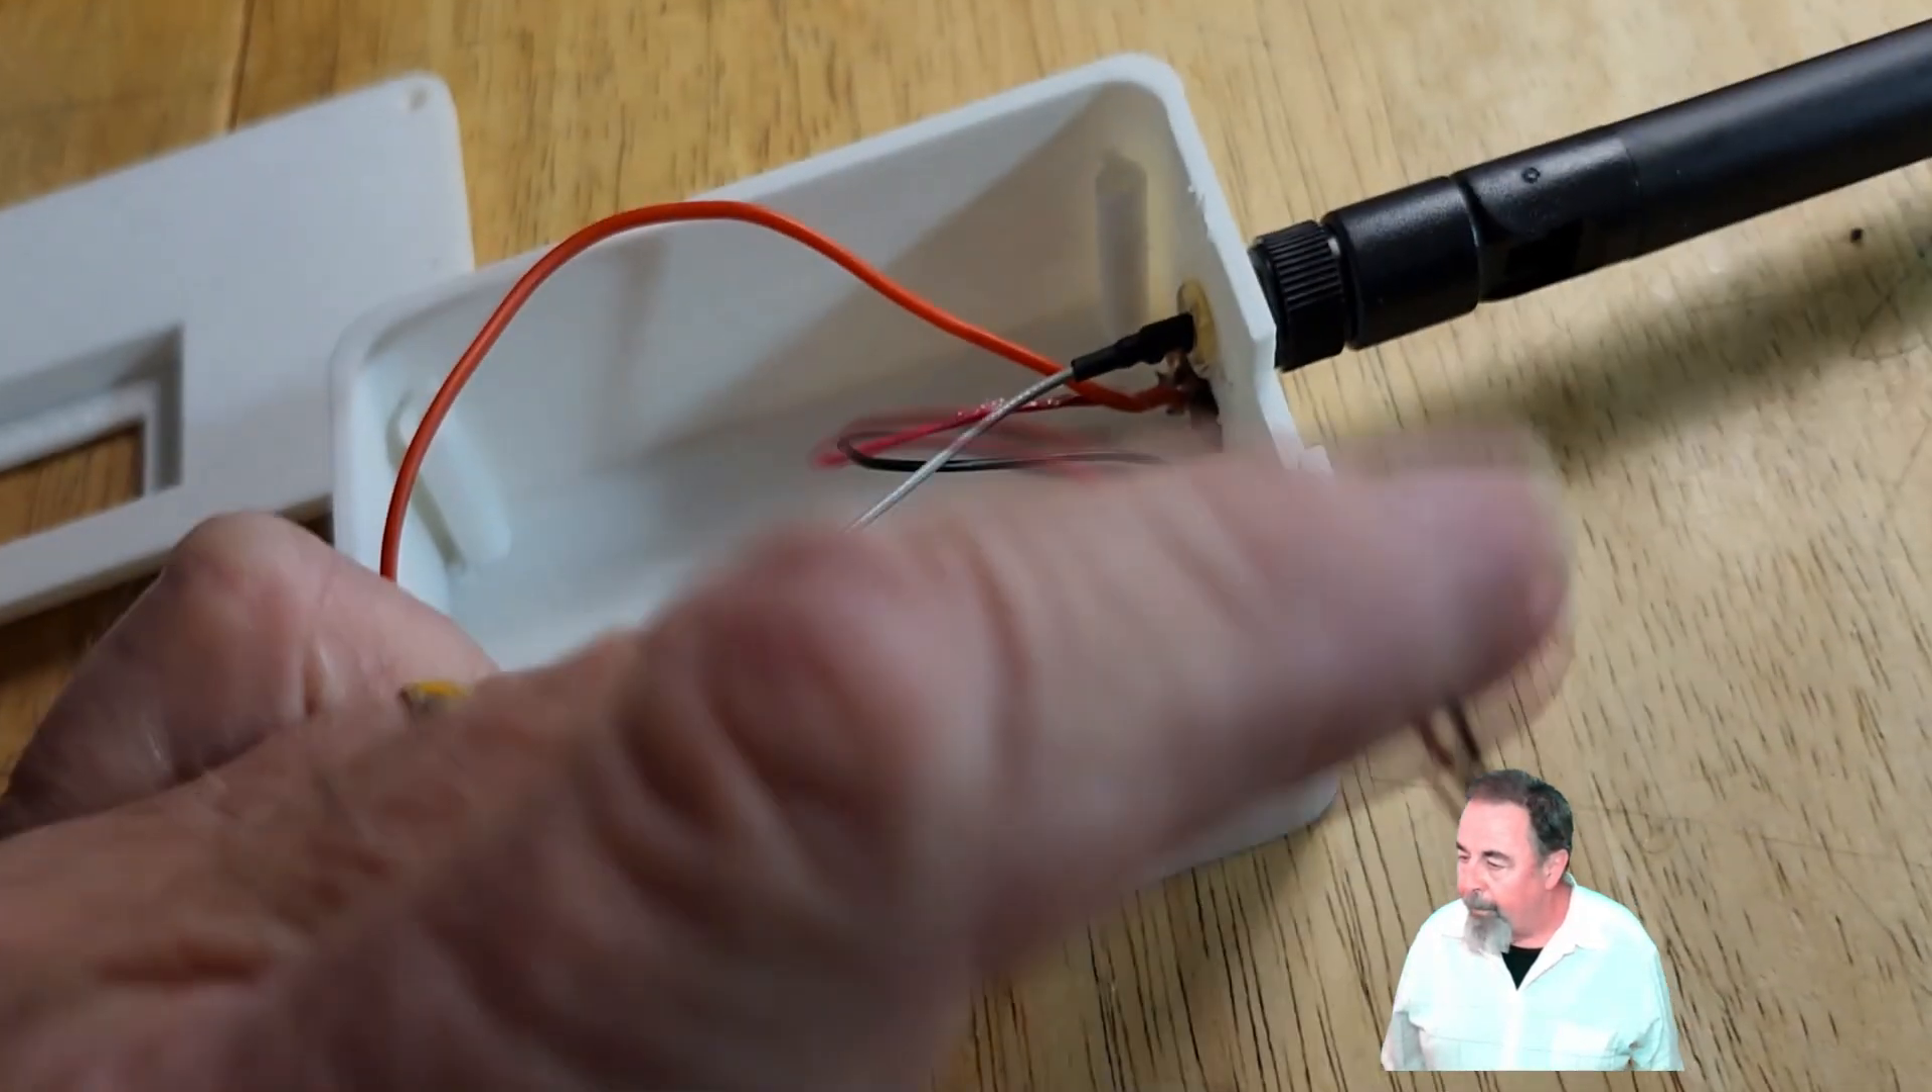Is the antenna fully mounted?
Yes.